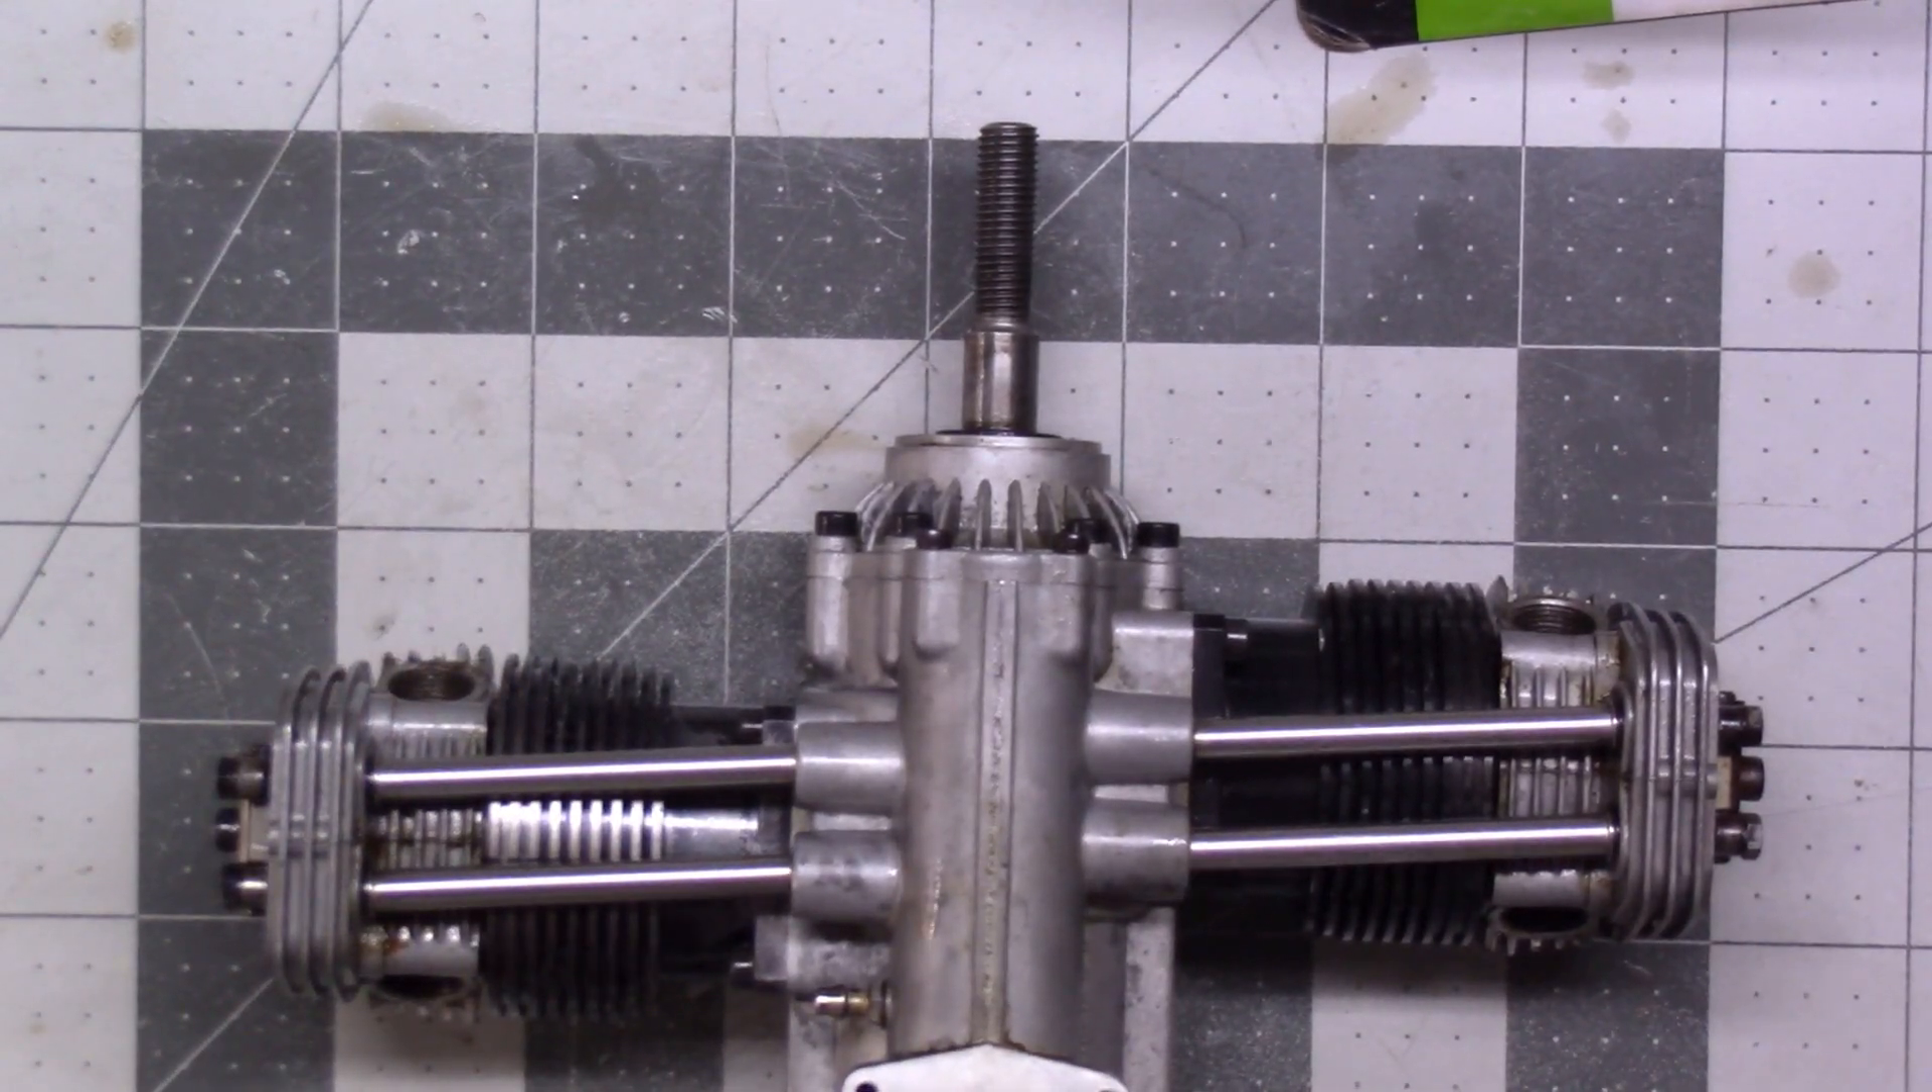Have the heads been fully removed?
No.